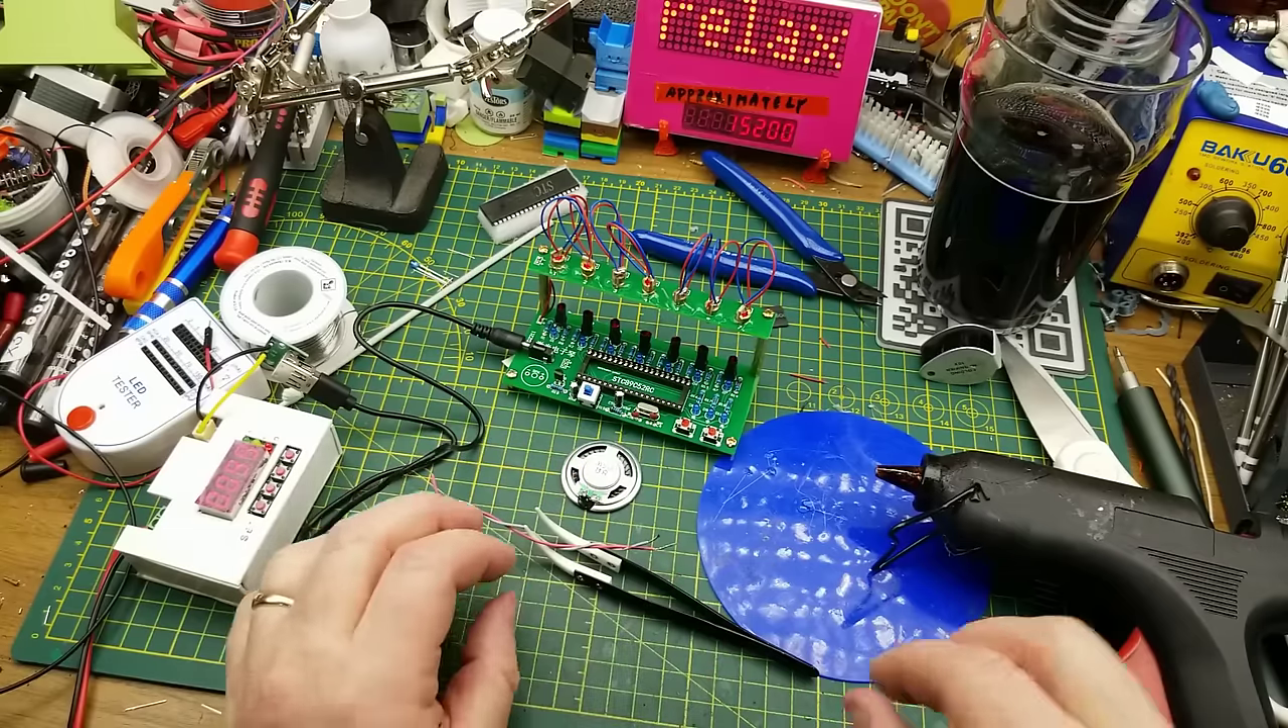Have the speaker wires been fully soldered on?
No.